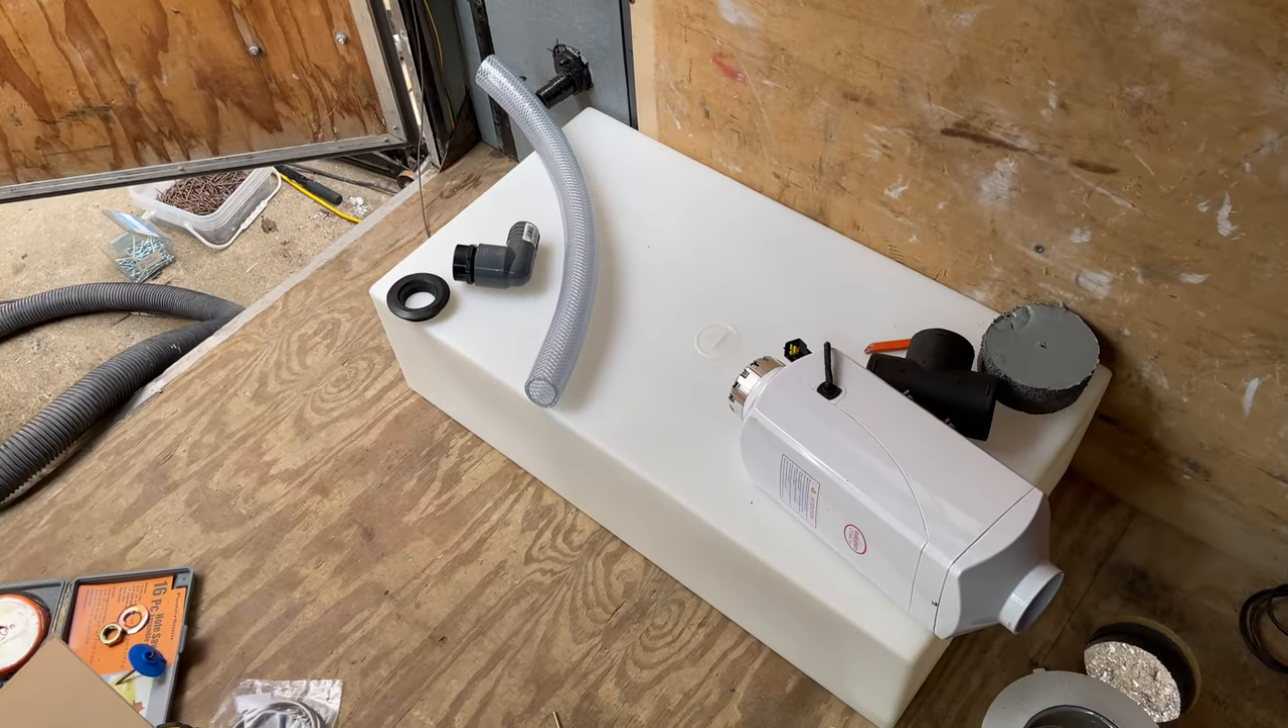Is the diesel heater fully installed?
No.